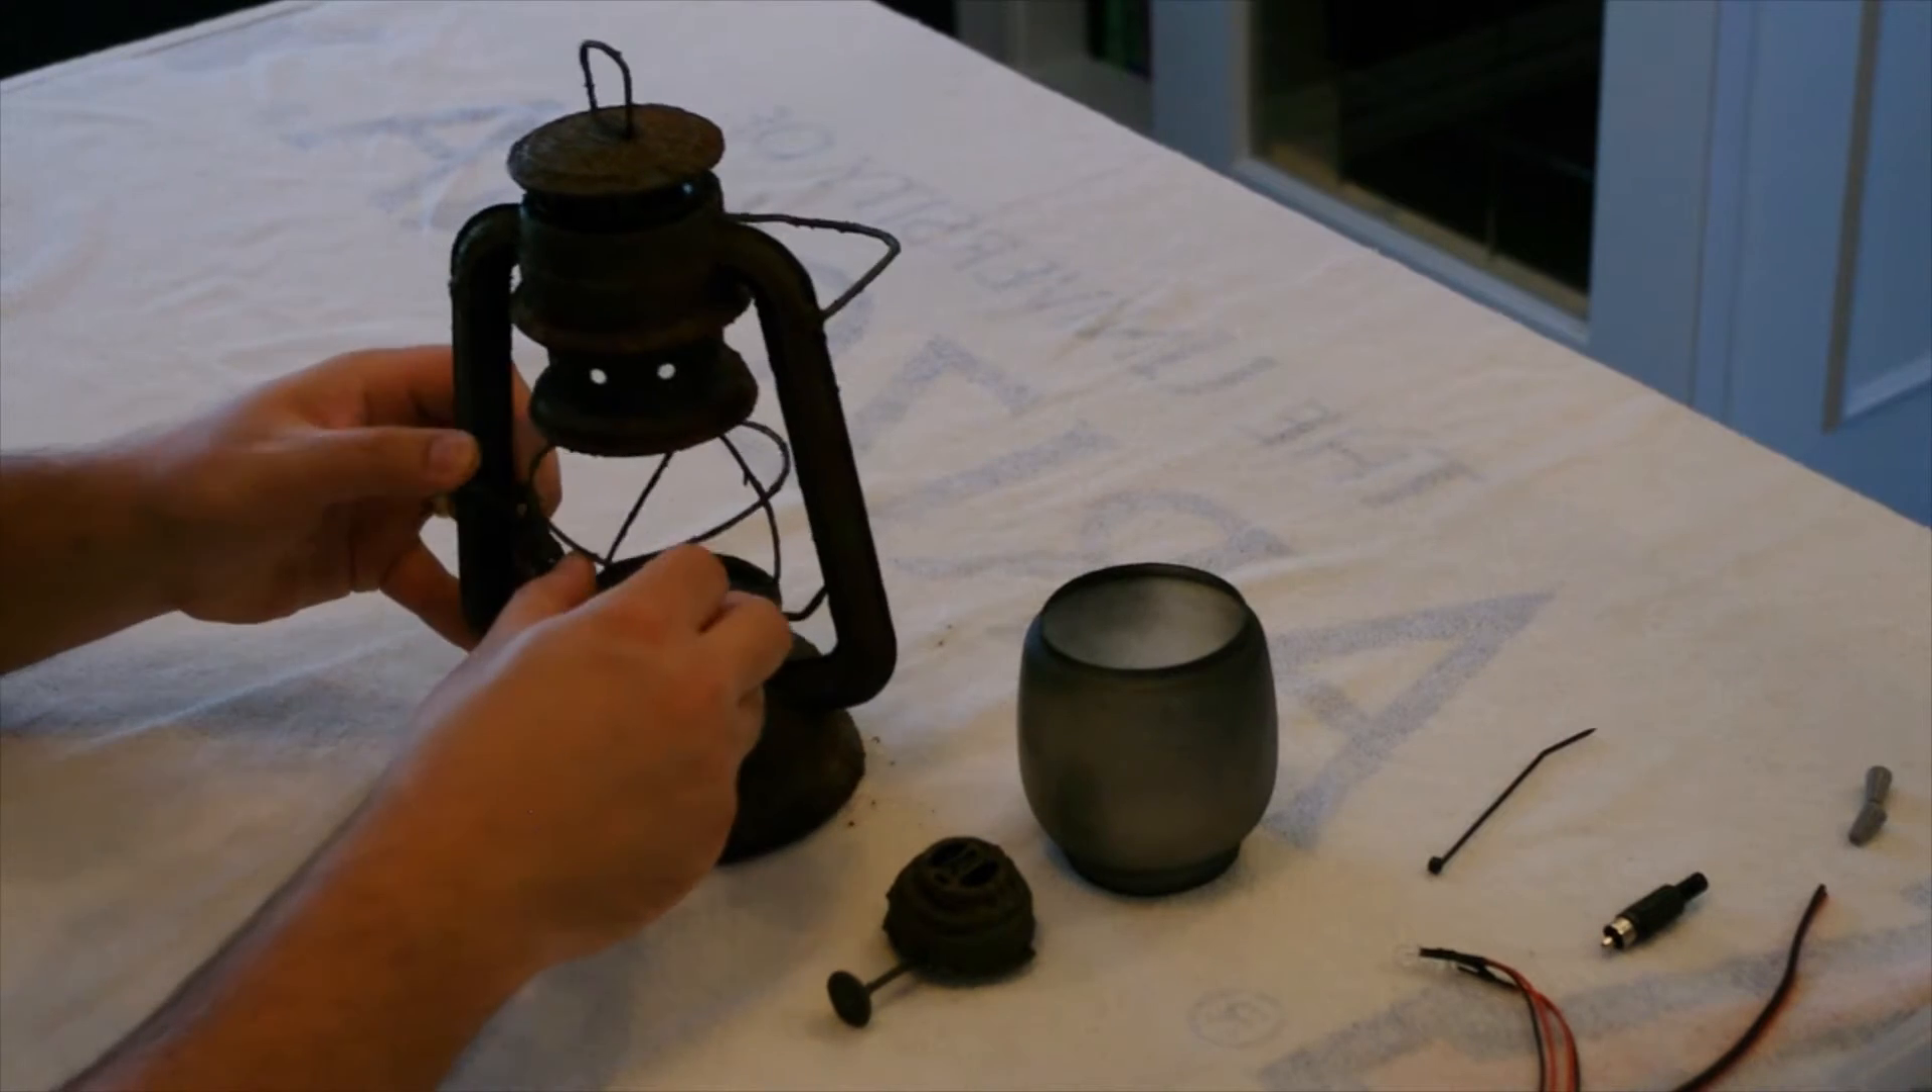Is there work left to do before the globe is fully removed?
No.